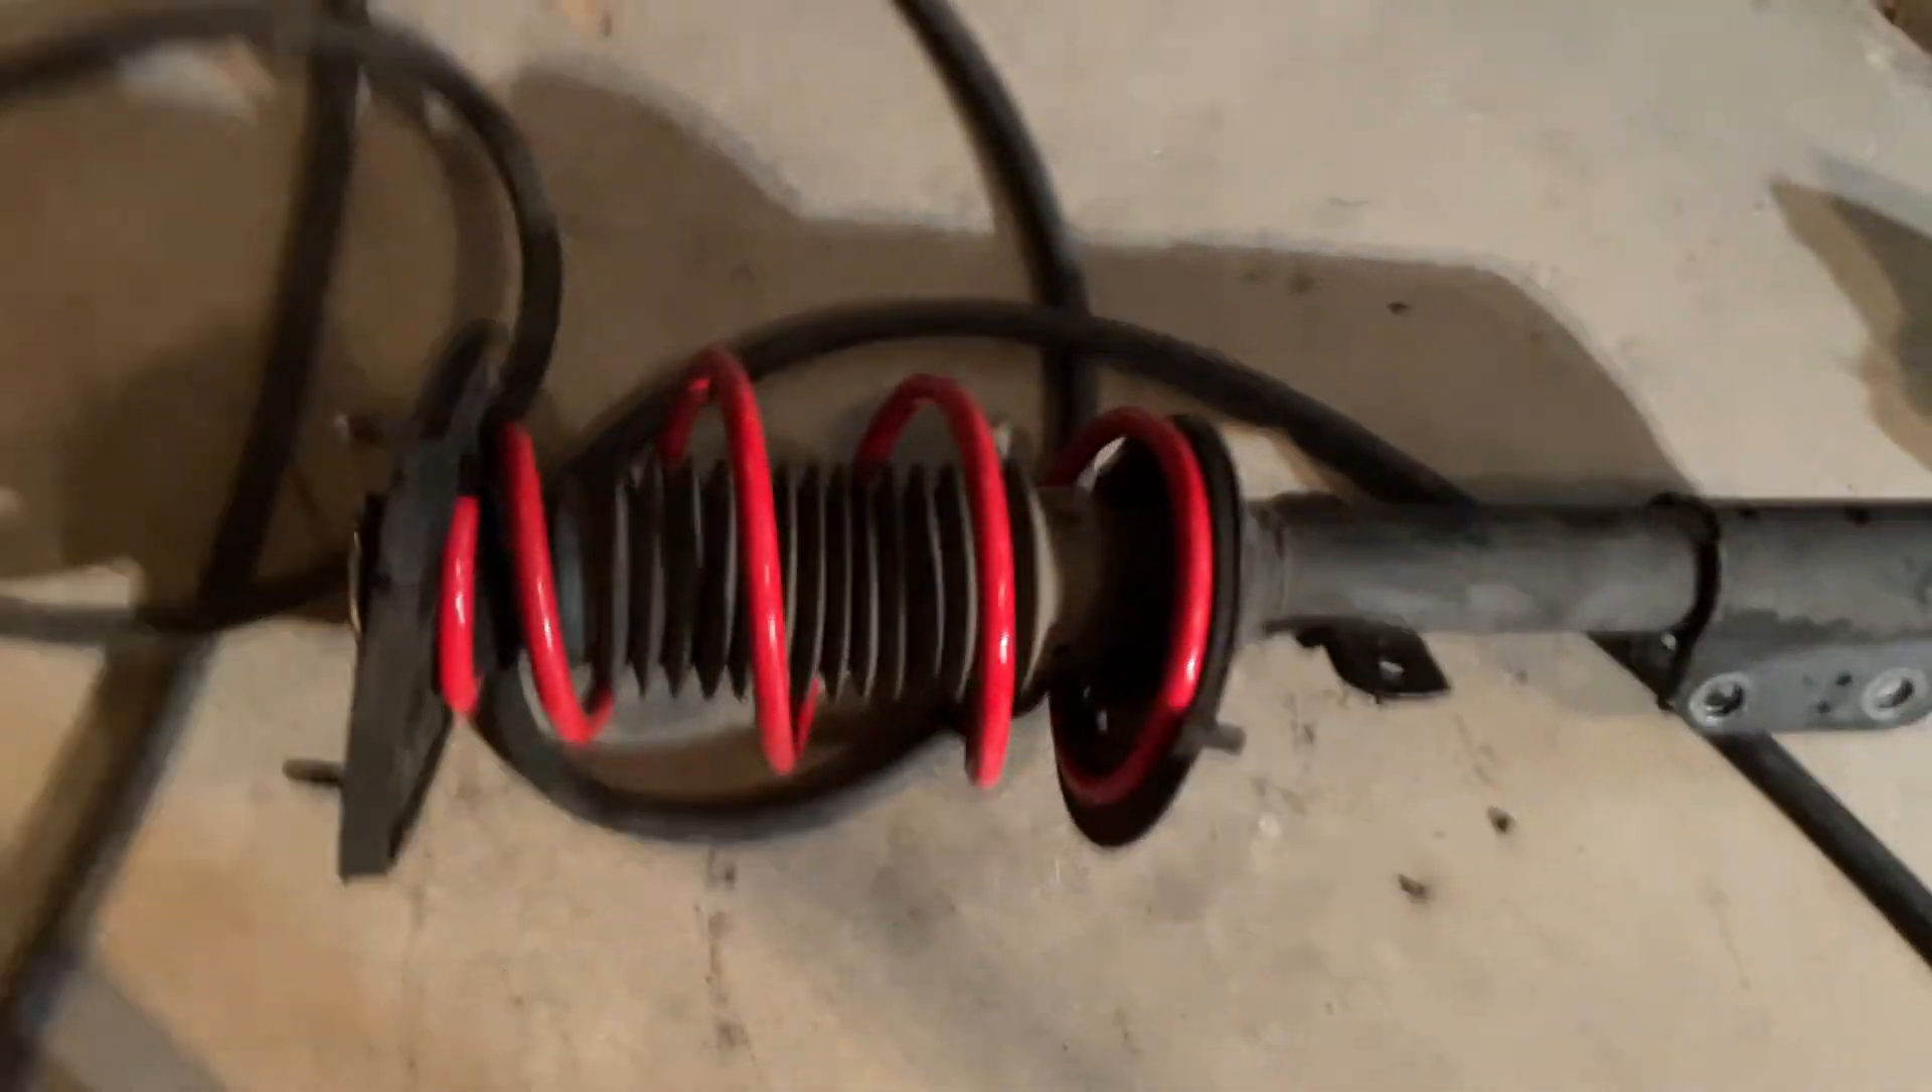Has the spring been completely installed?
Yes.